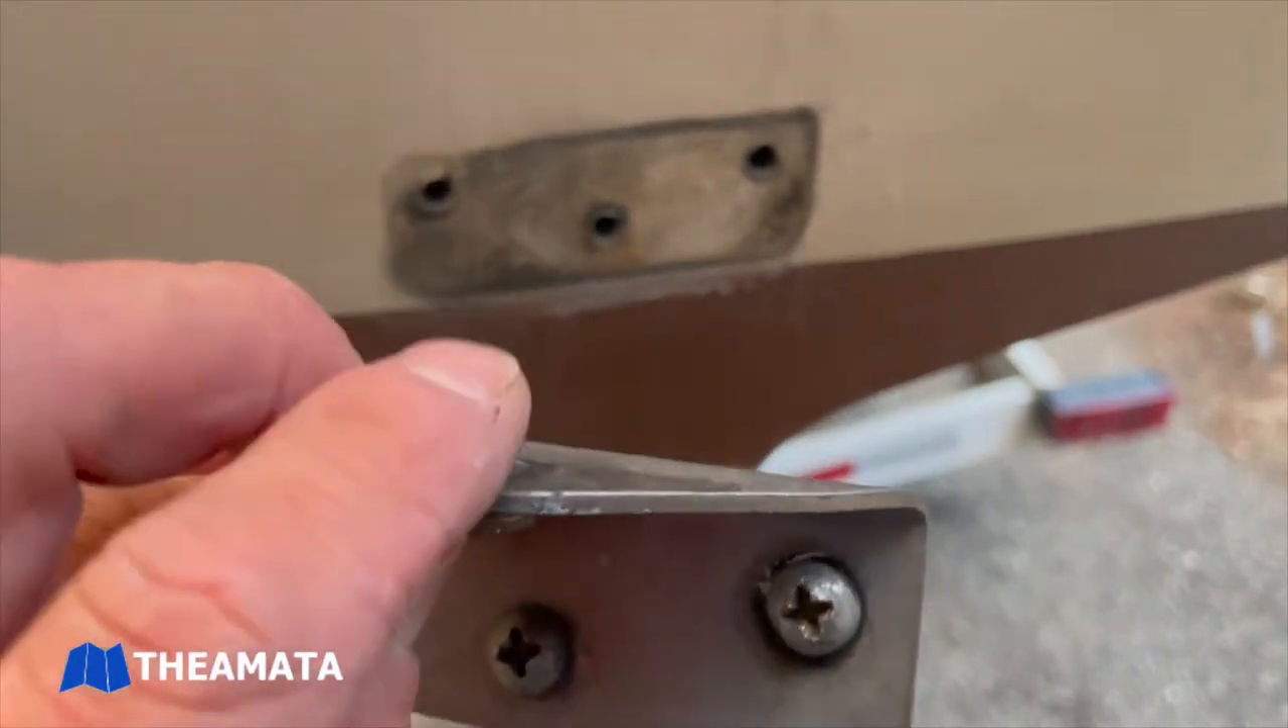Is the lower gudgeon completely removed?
Yes.